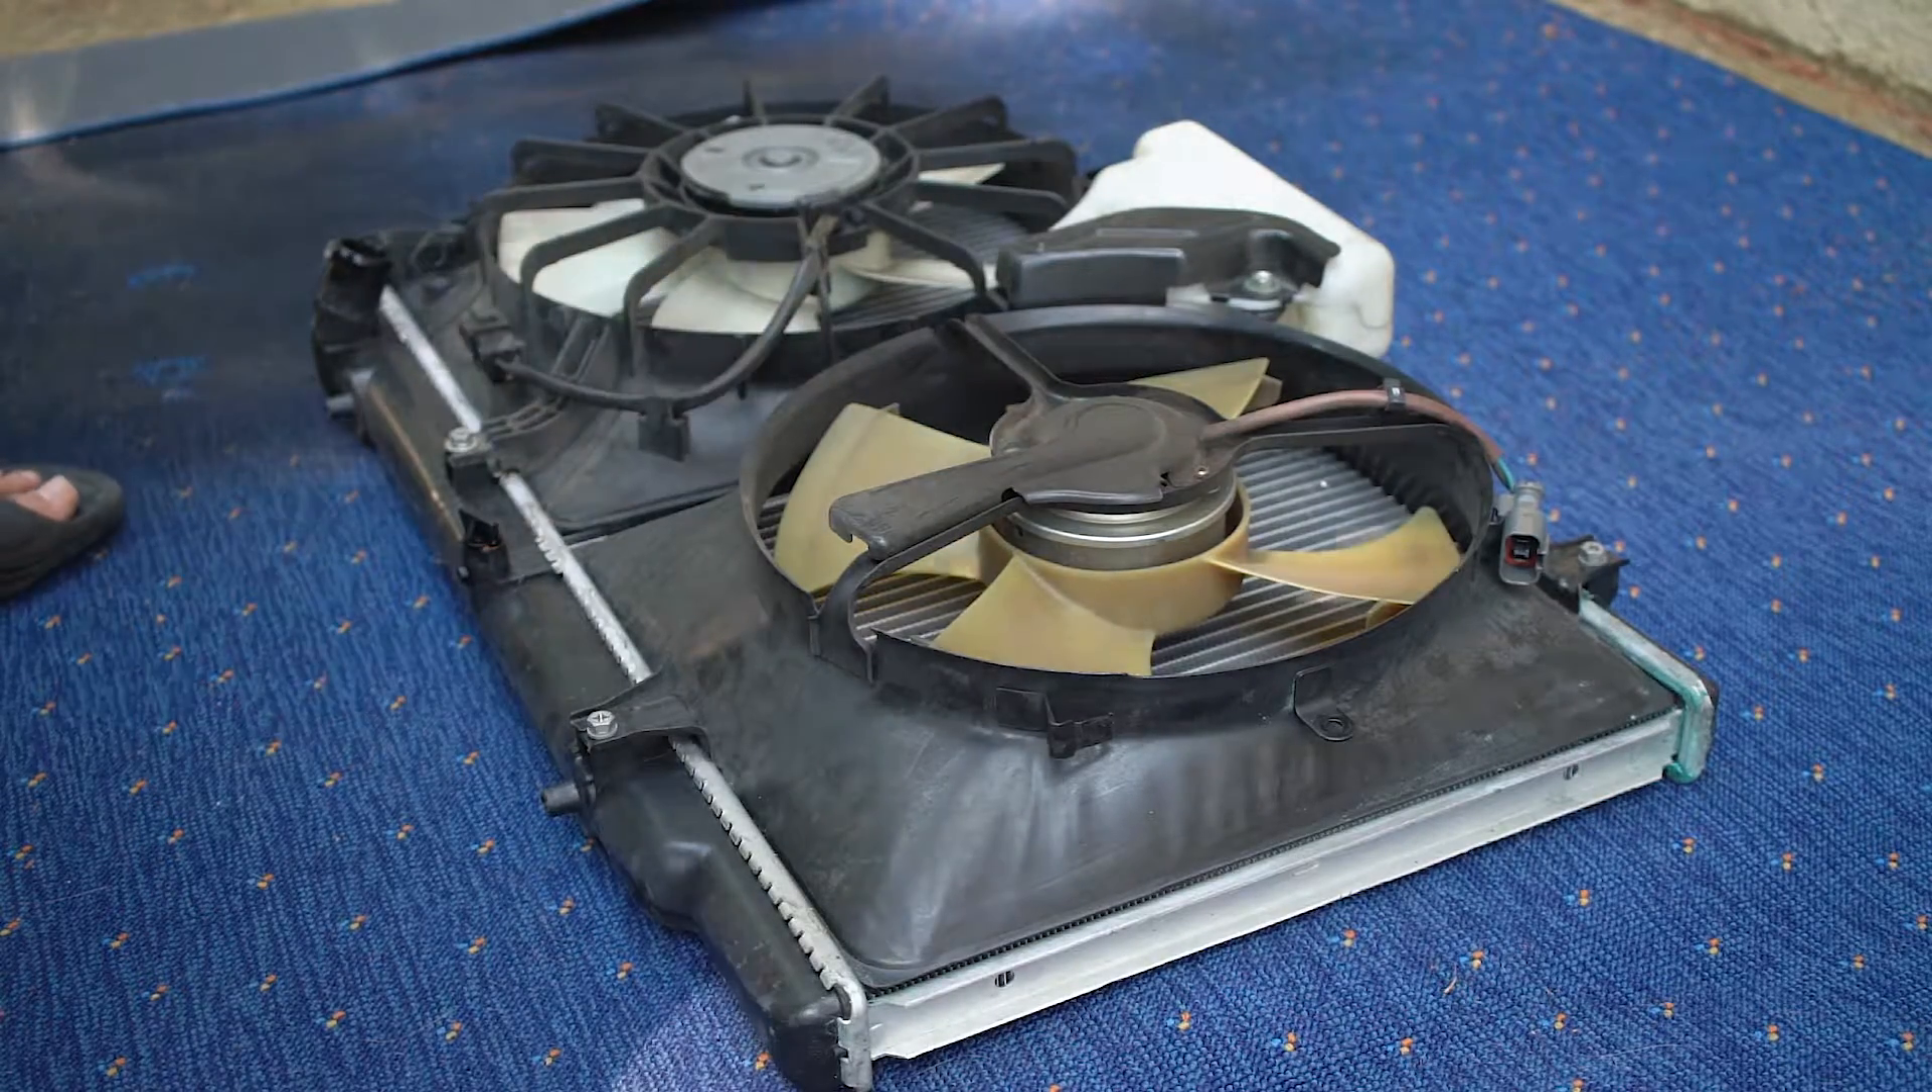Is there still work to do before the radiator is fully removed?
No.